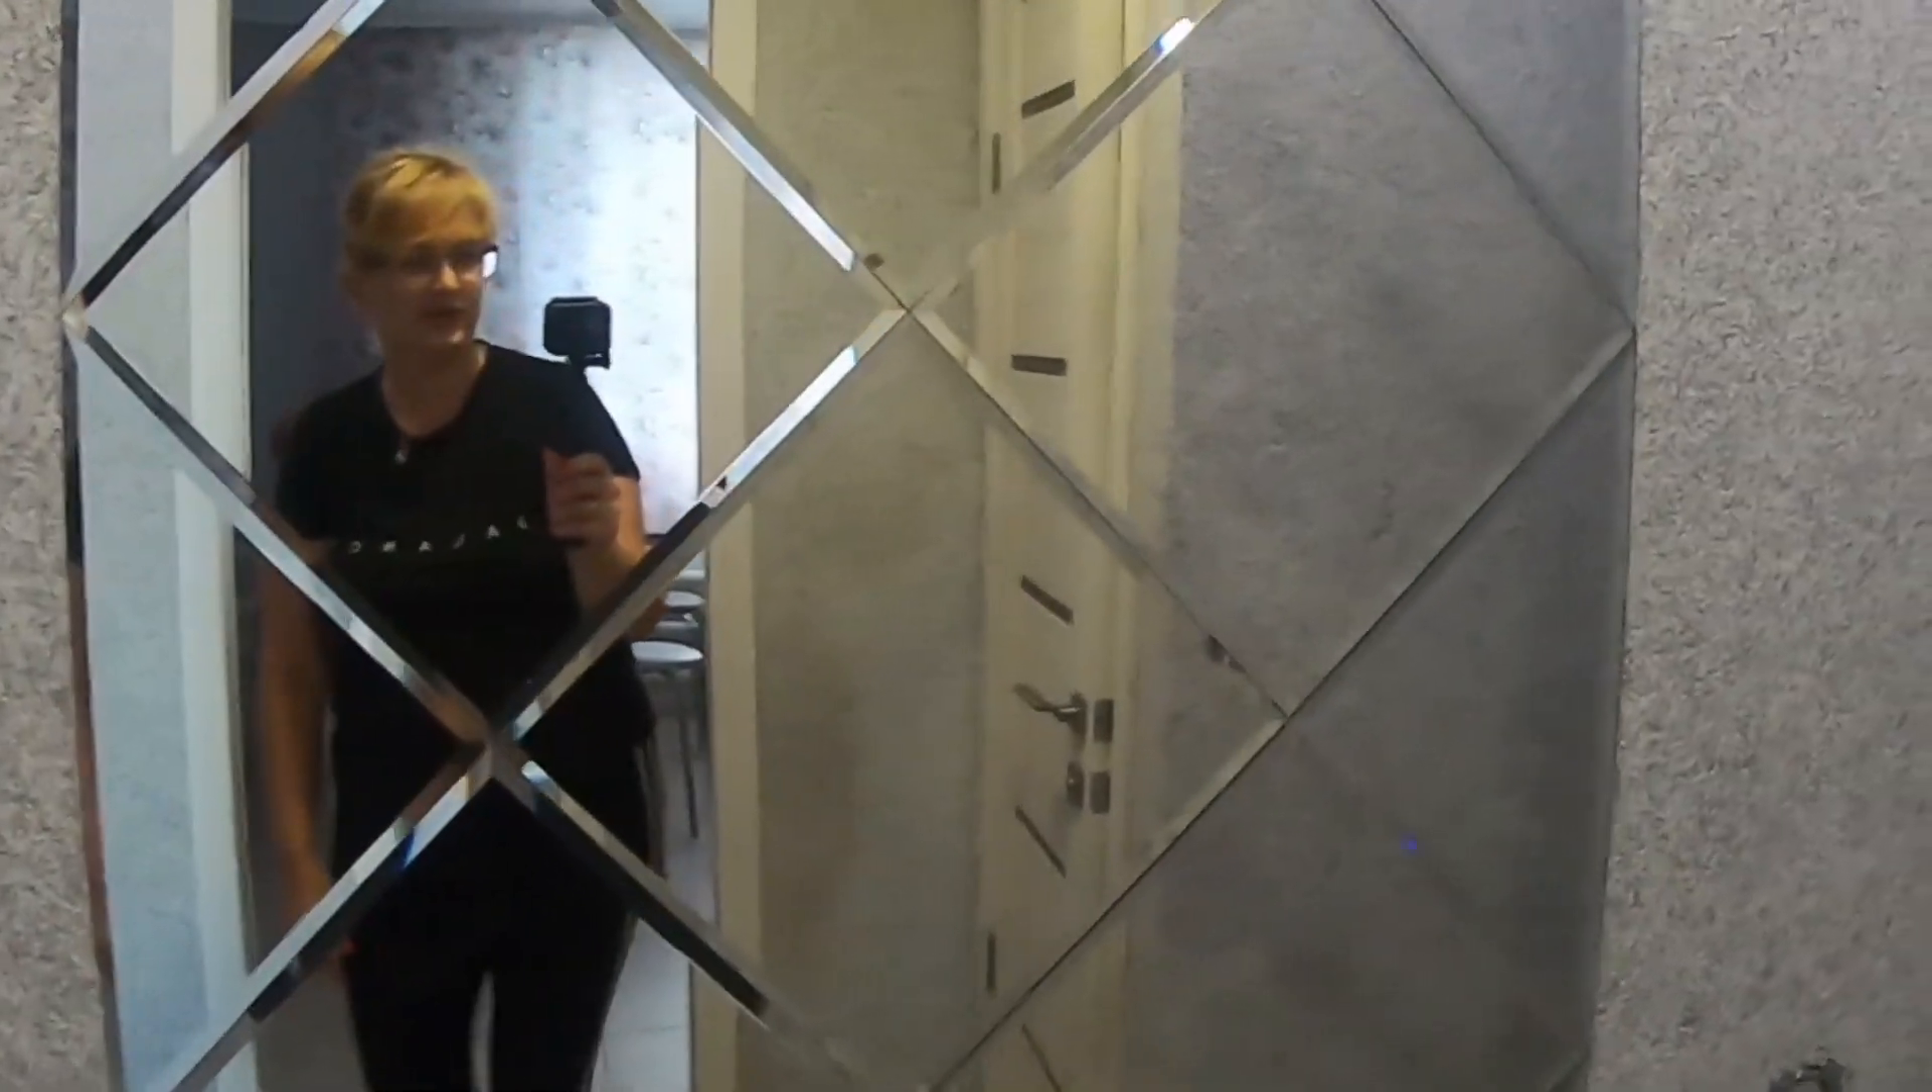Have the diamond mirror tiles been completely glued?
Yes.